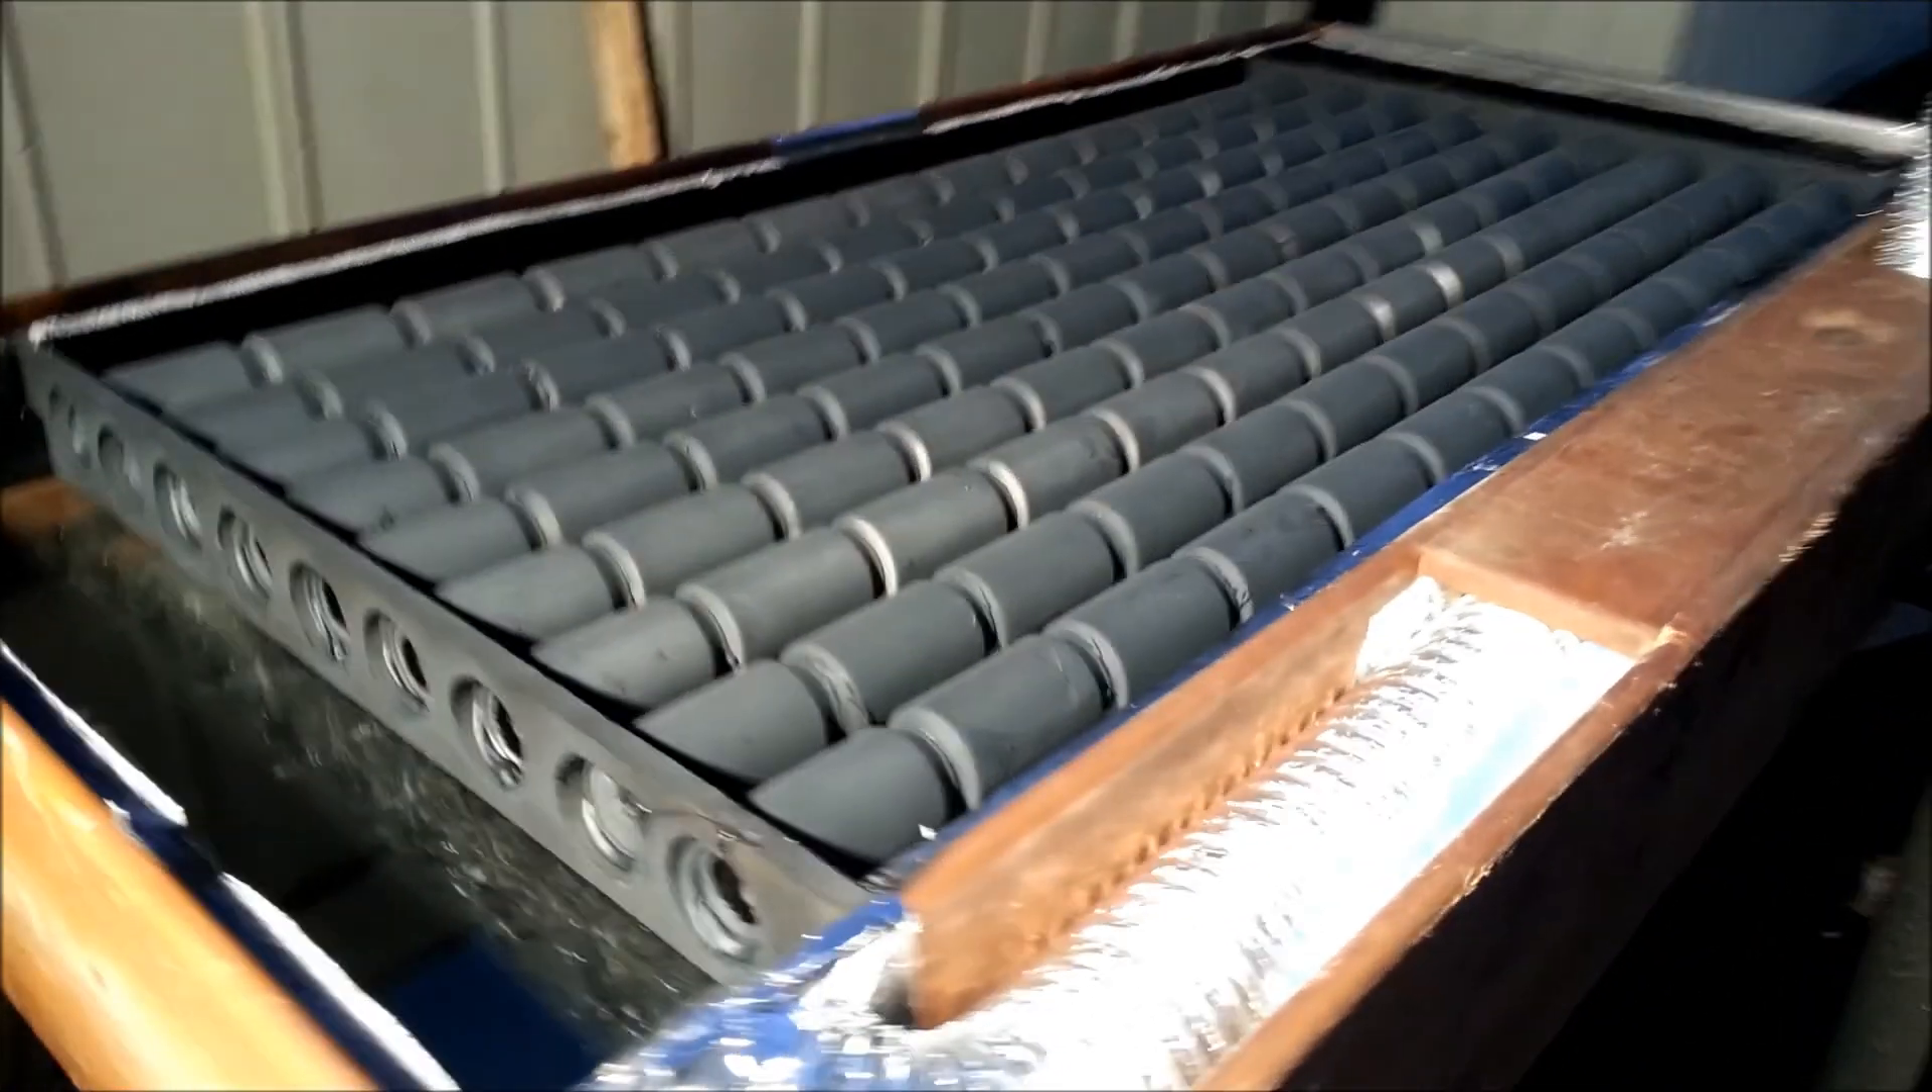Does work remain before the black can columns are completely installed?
No.